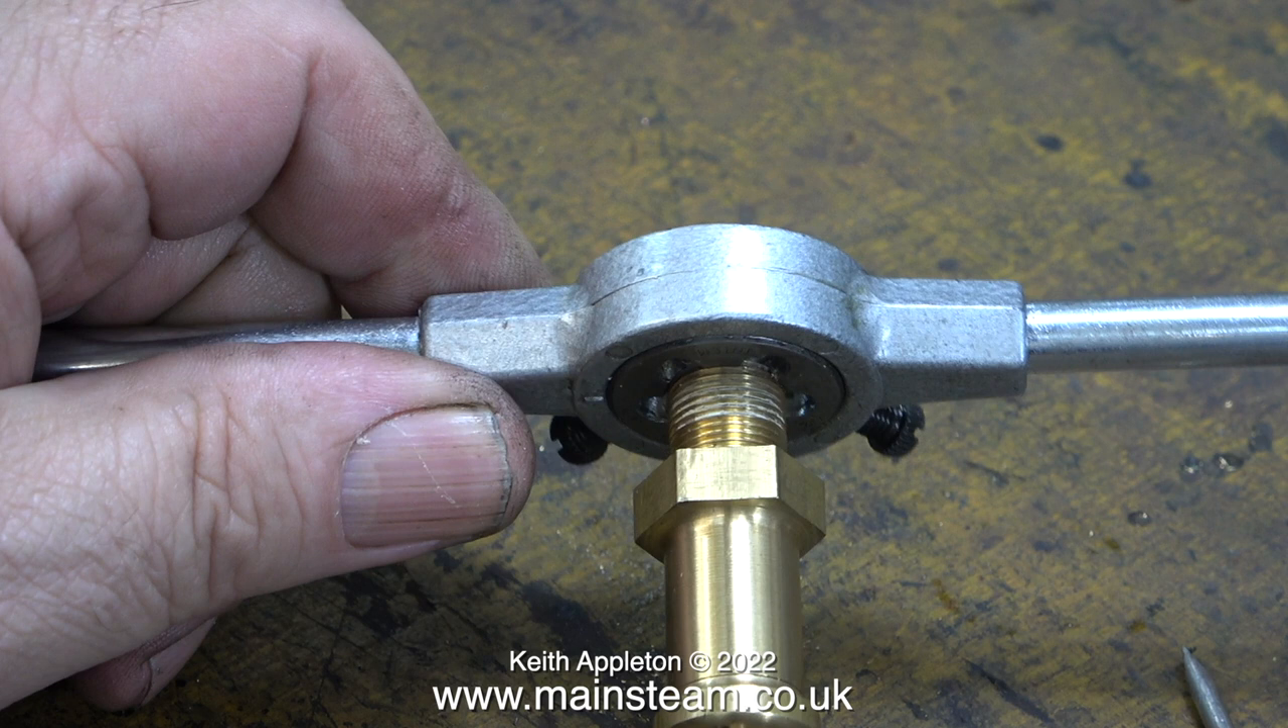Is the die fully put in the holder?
Yes.